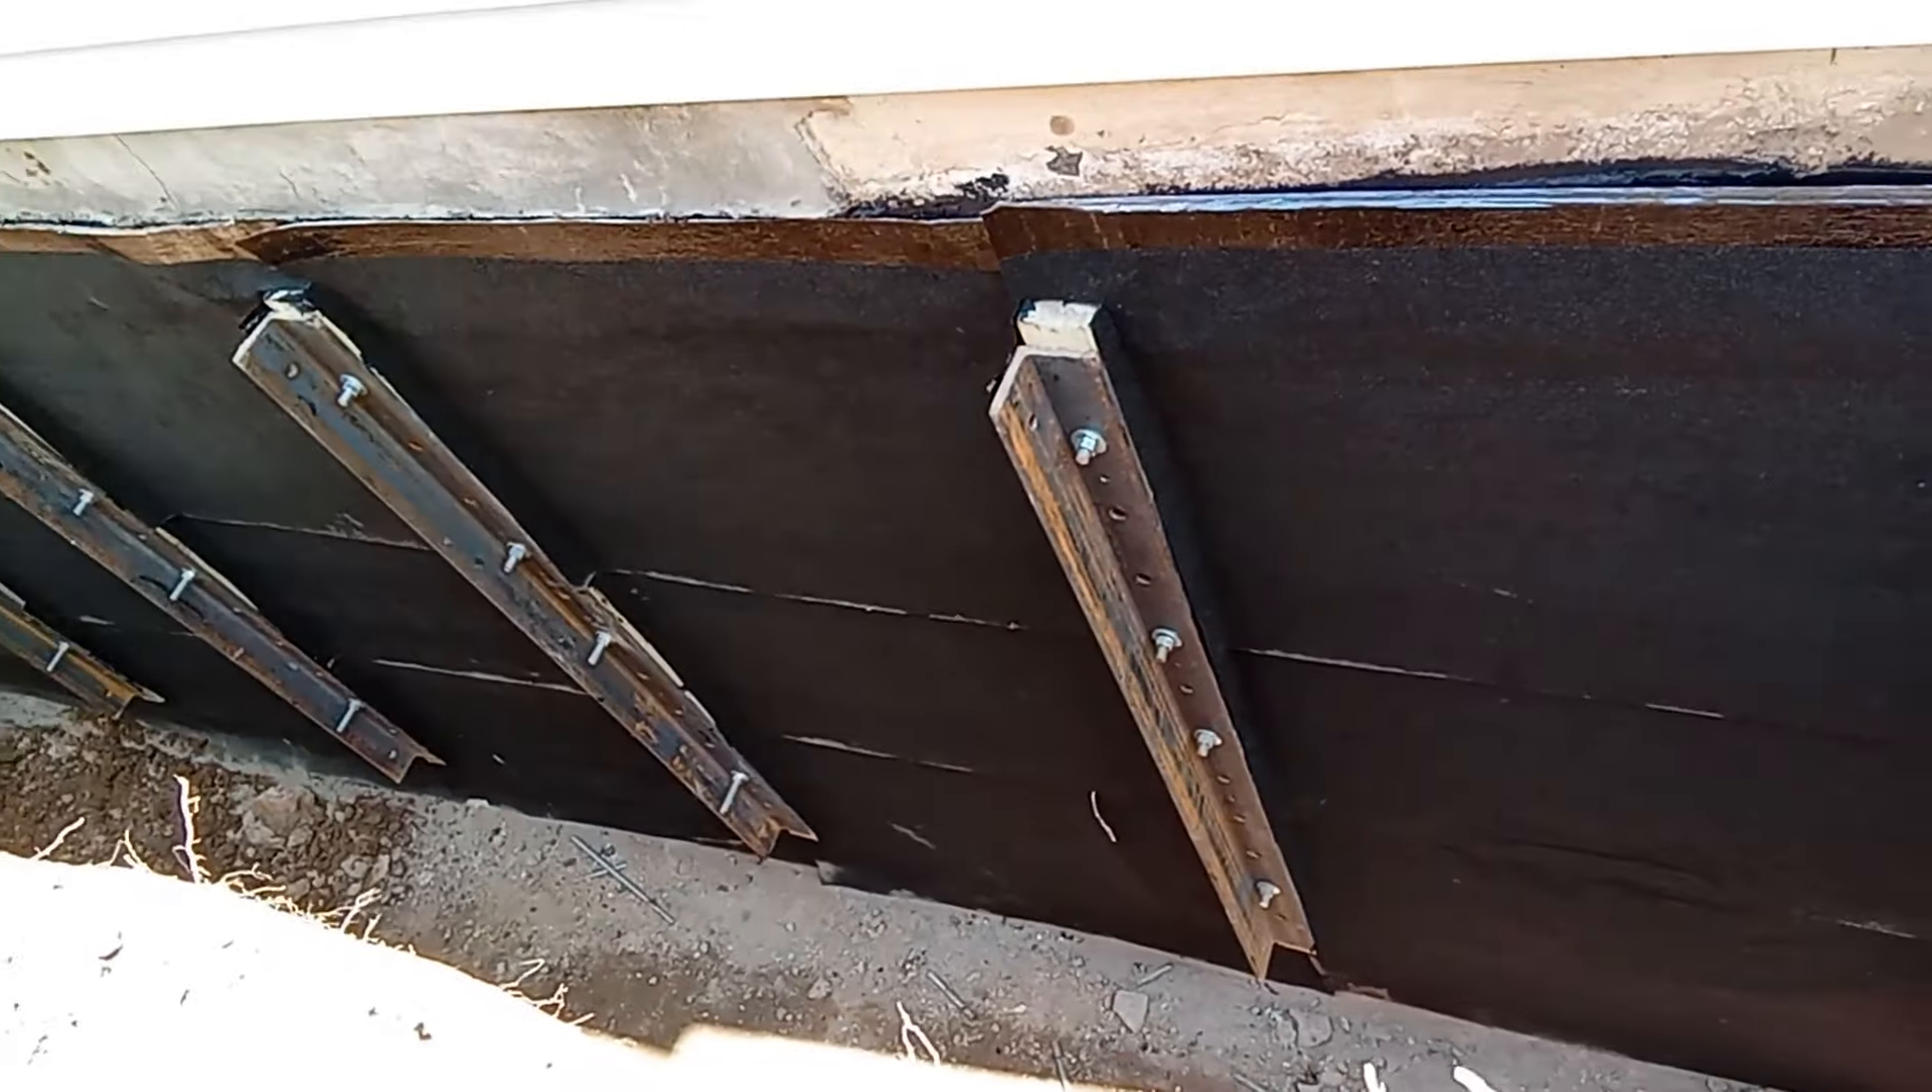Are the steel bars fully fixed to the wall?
Yes.